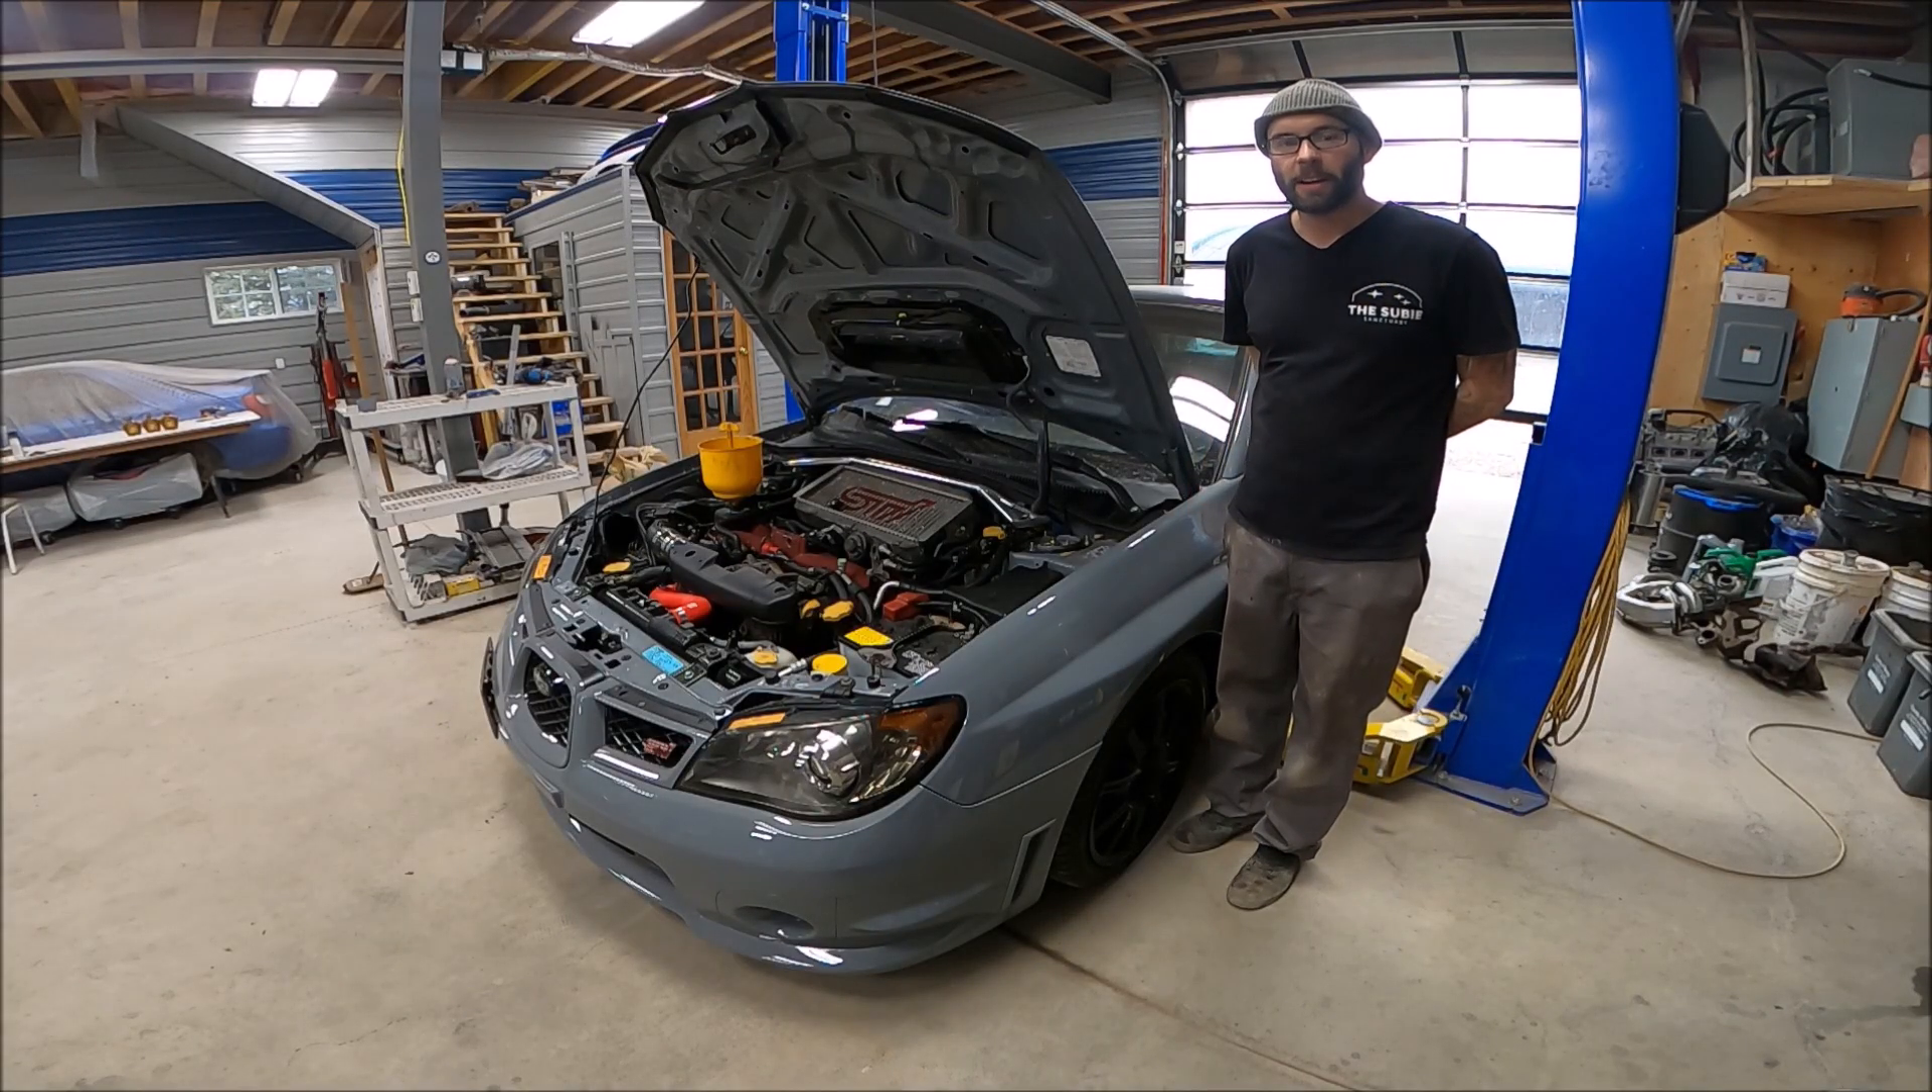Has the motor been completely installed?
Yes.